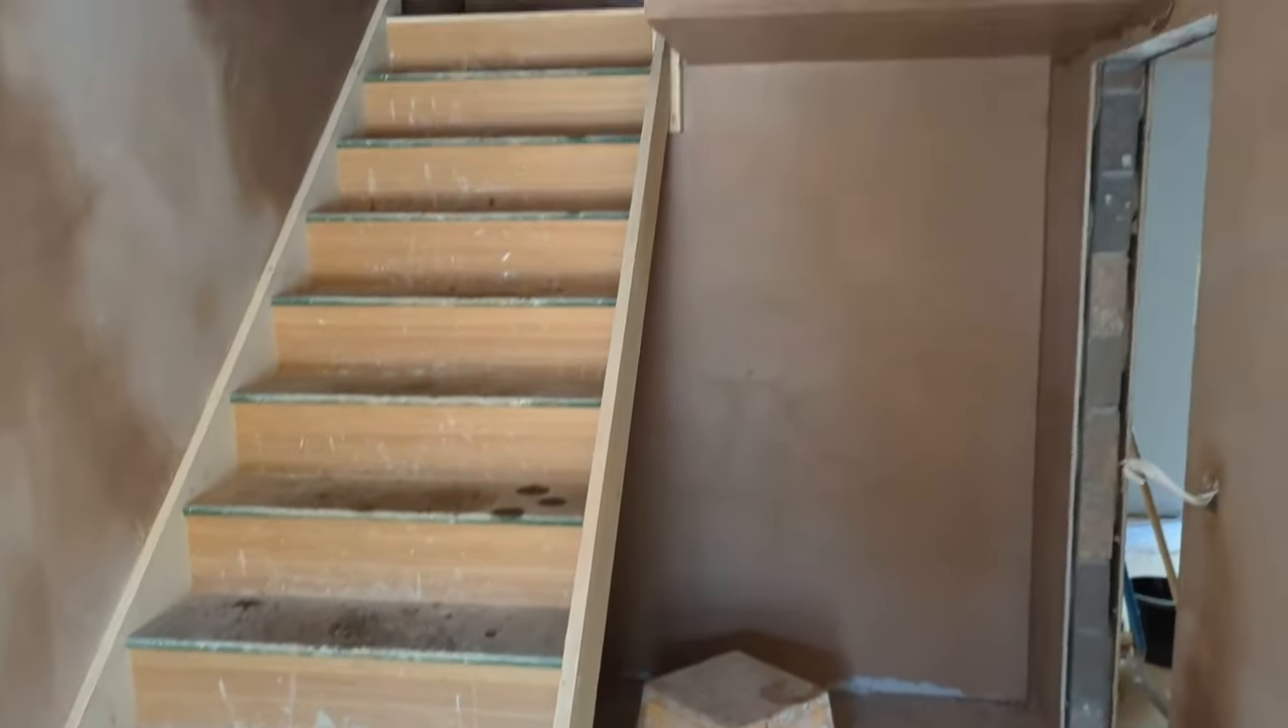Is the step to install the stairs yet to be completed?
No.